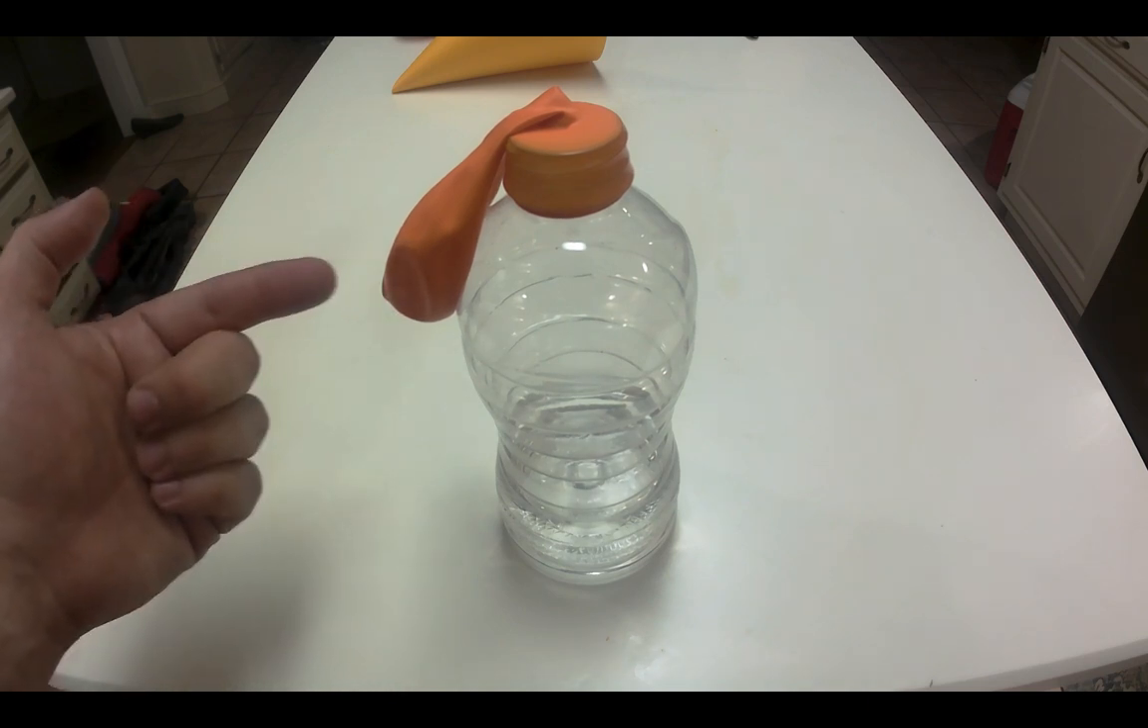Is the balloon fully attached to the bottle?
Yes.